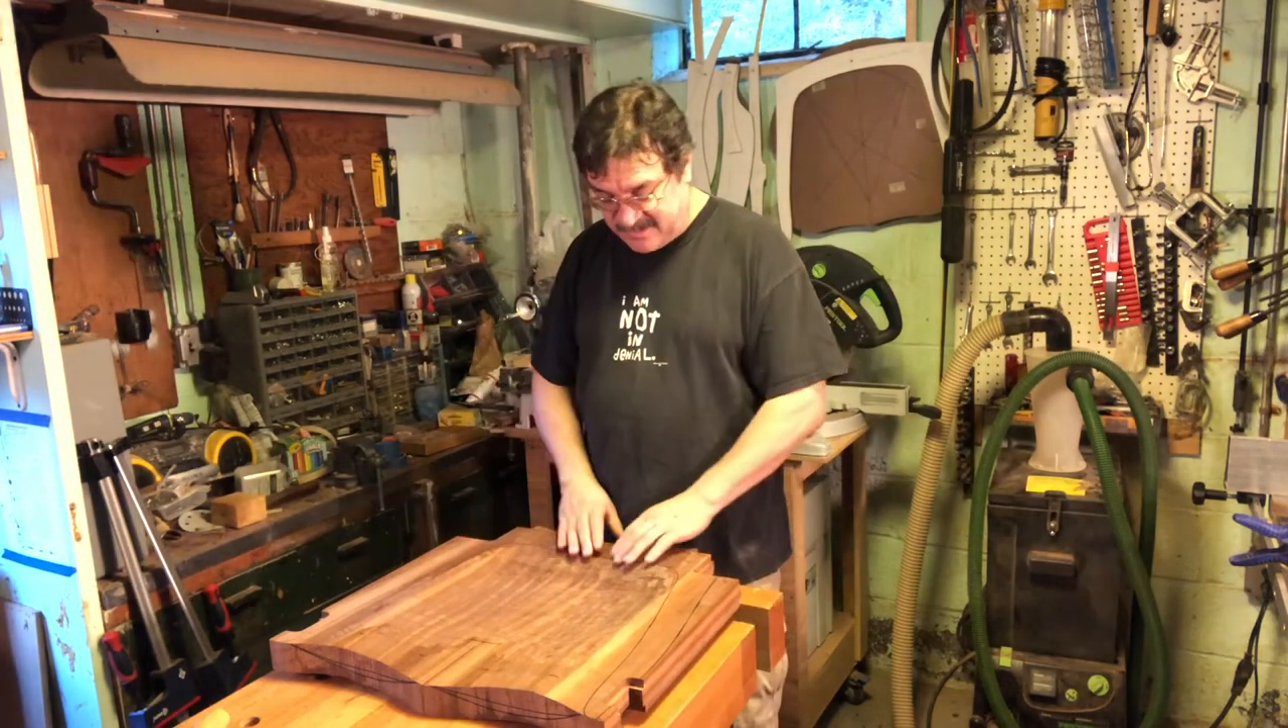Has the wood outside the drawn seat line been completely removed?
No.